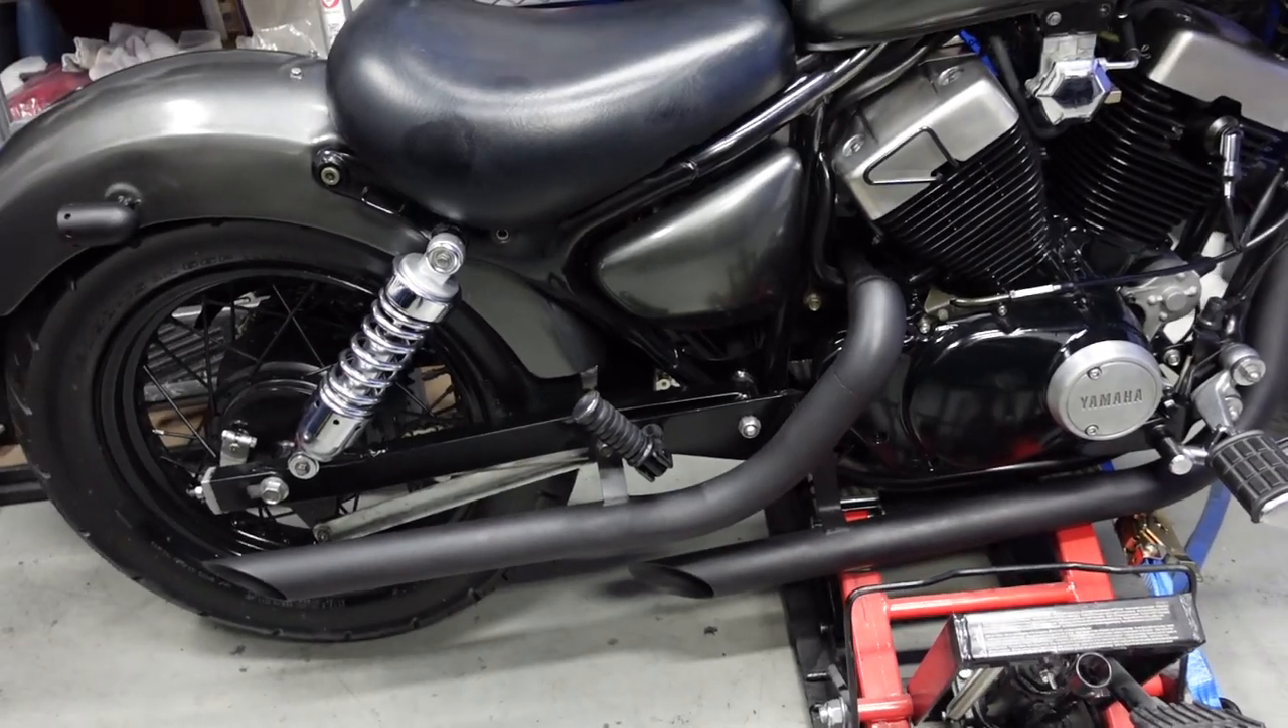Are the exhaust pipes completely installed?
Yes.